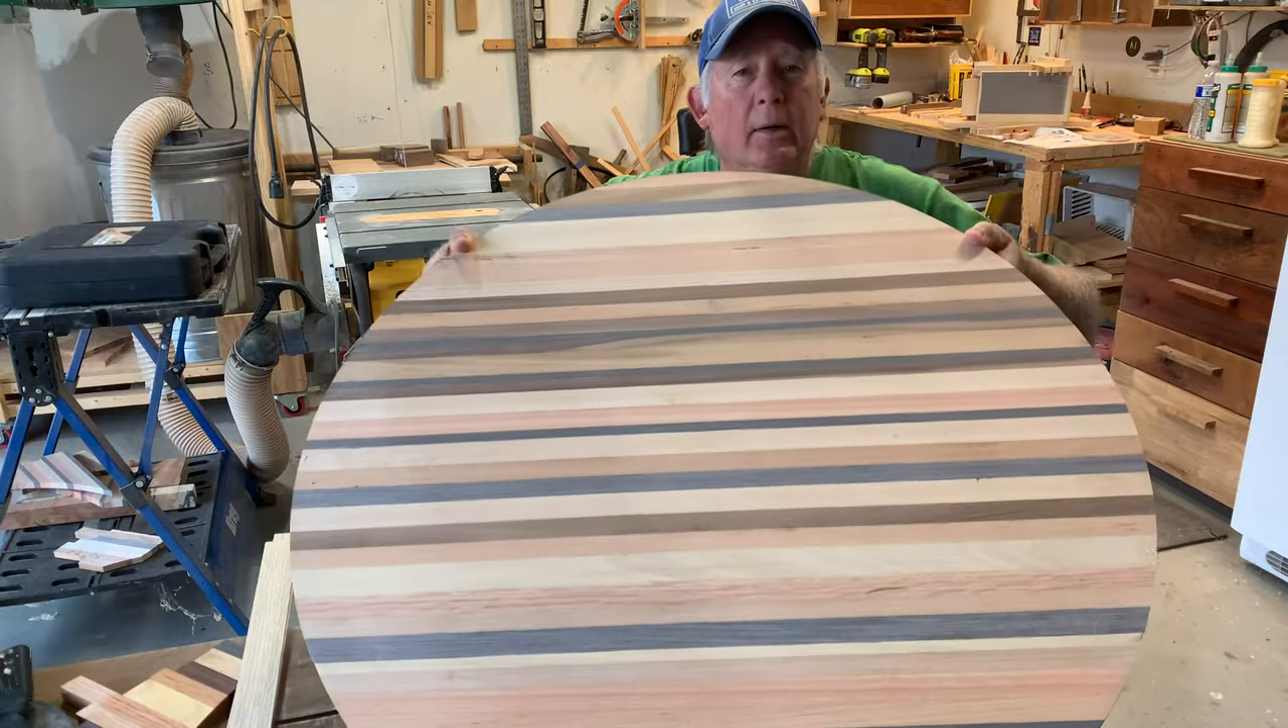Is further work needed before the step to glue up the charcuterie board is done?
No.